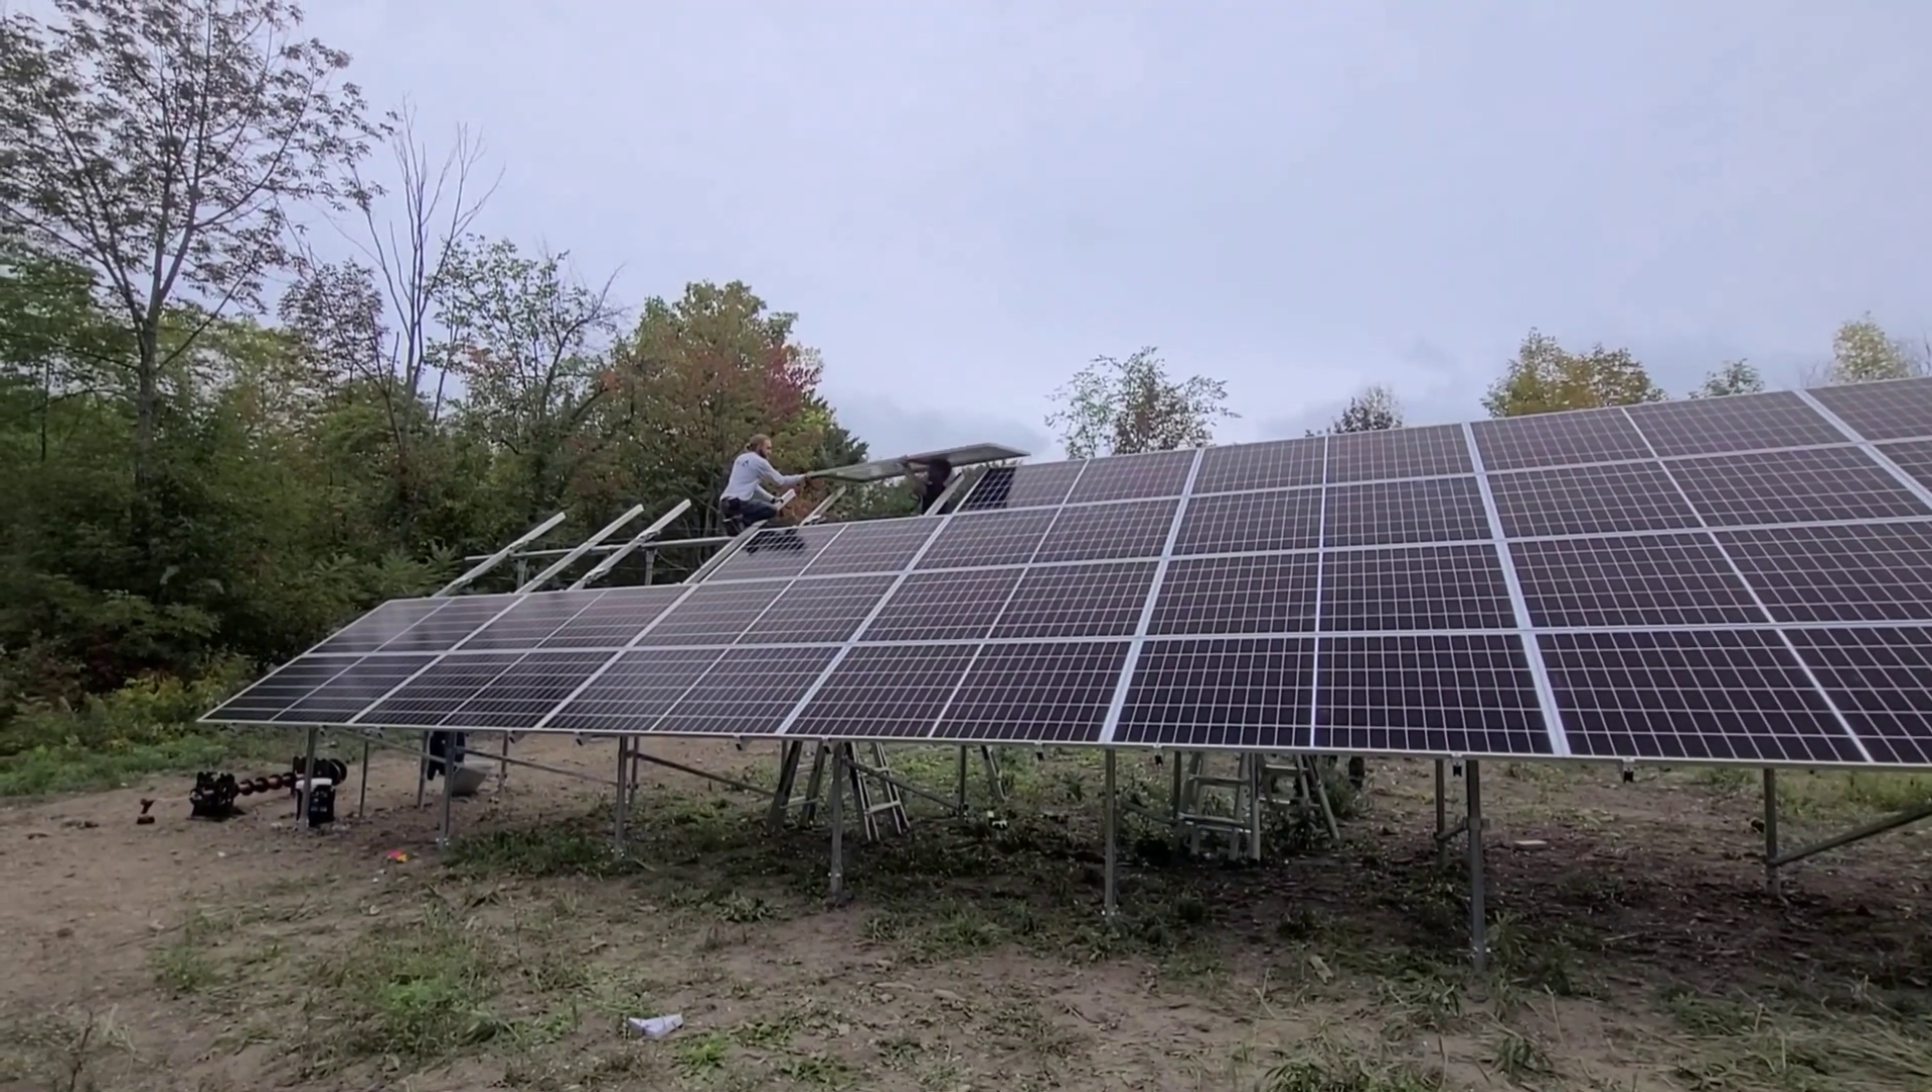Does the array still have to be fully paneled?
Yes.